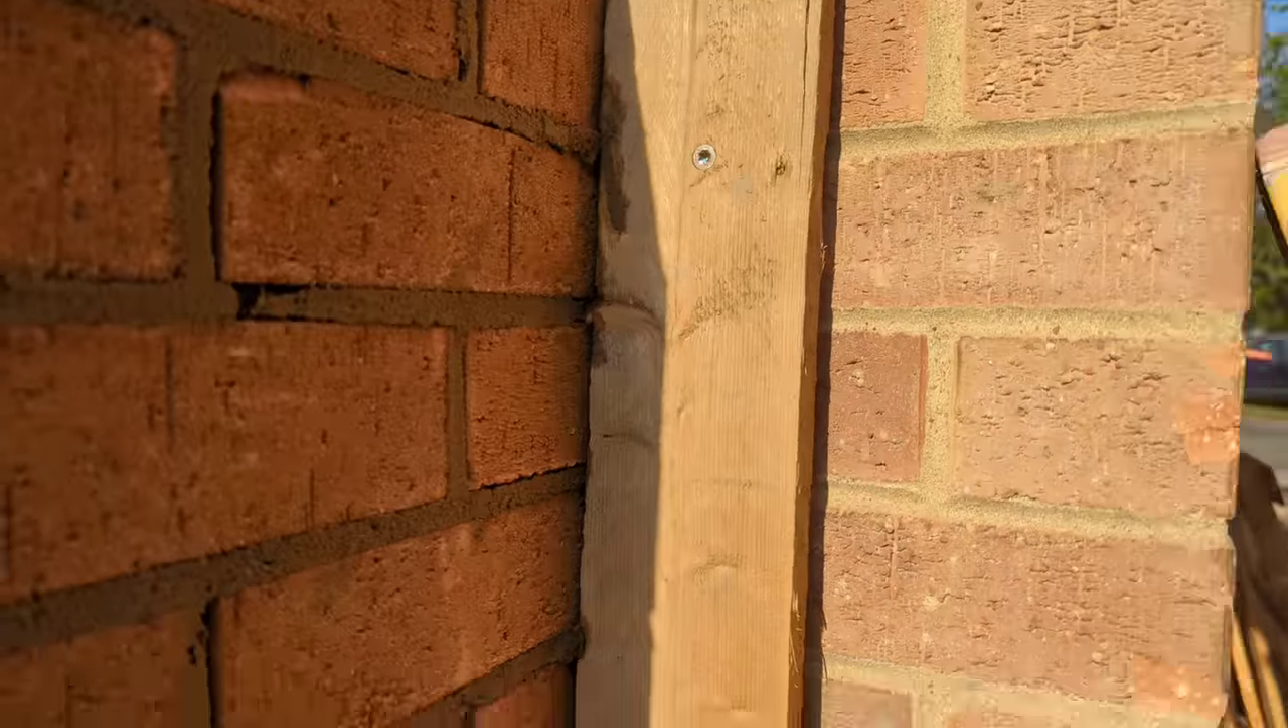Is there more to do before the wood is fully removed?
Yes.